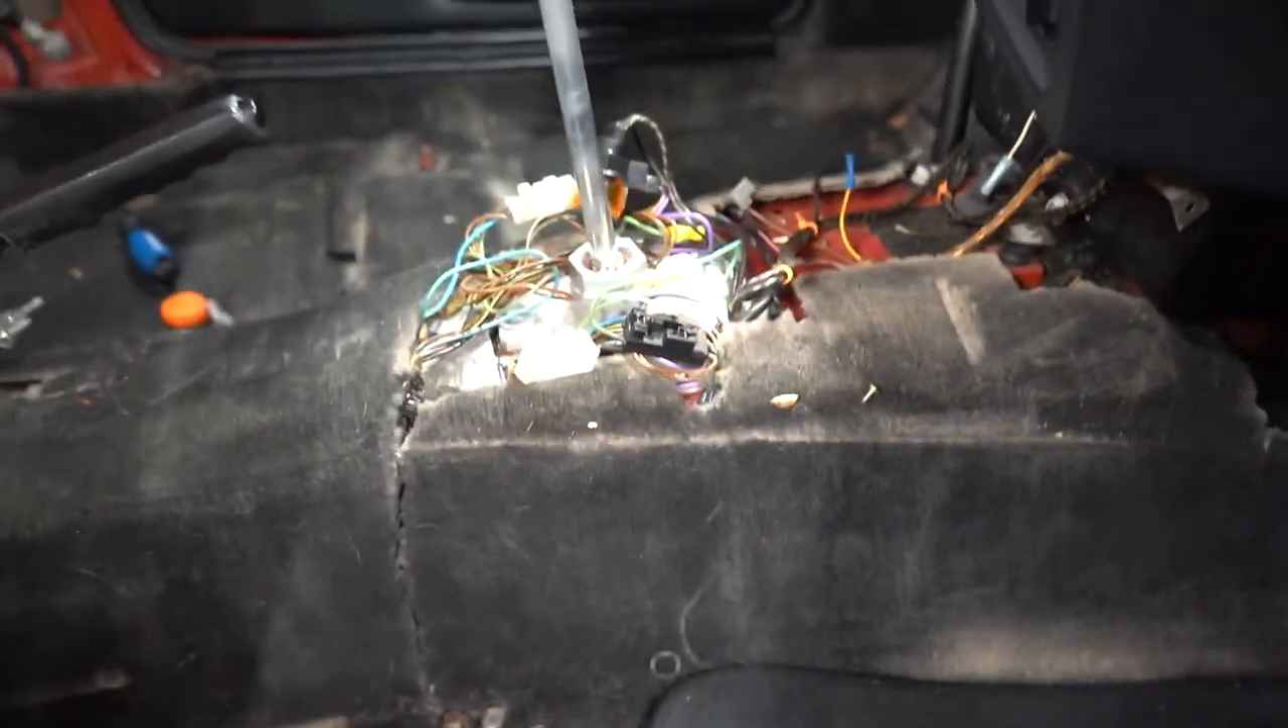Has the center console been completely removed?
Yes.